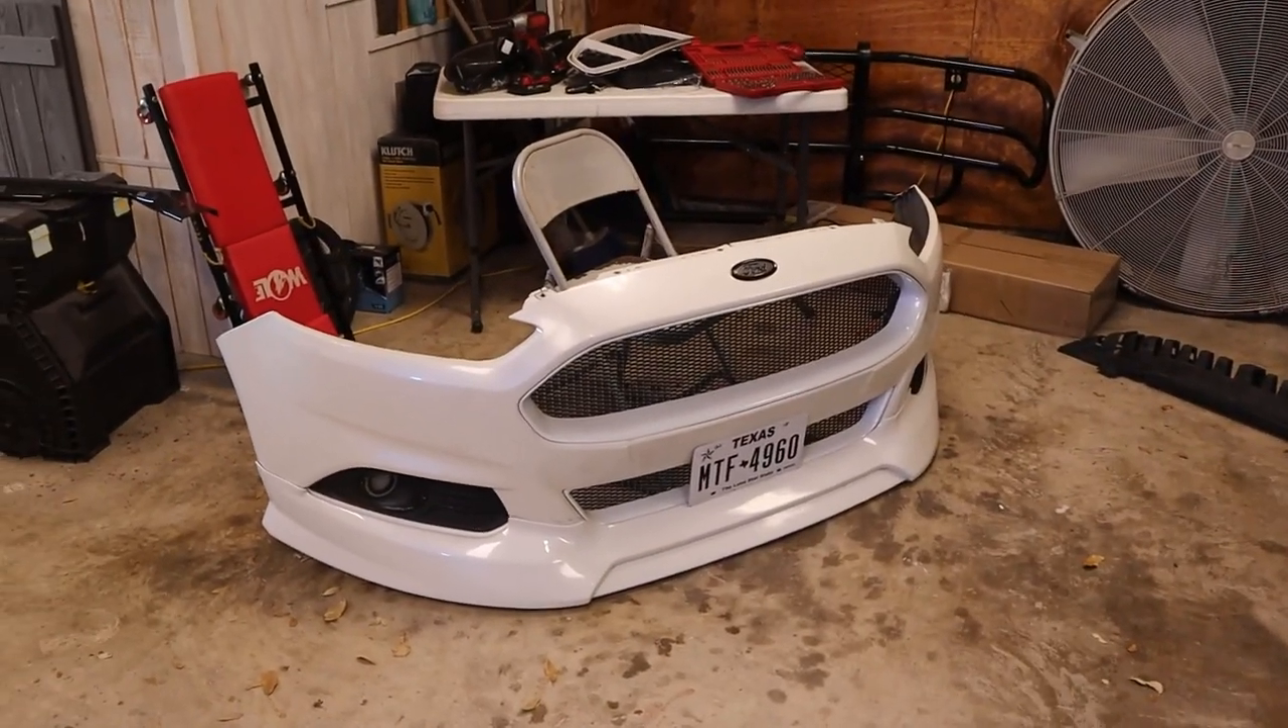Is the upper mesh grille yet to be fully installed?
No.